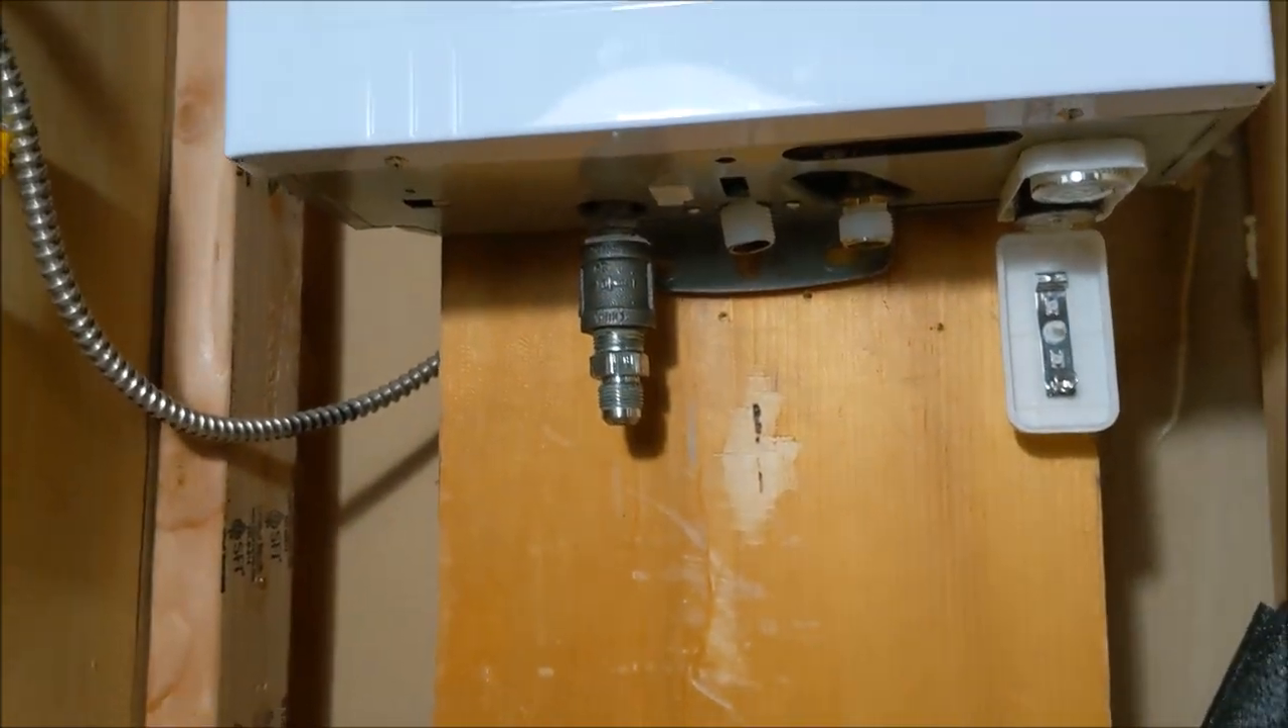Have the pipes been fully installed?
No.